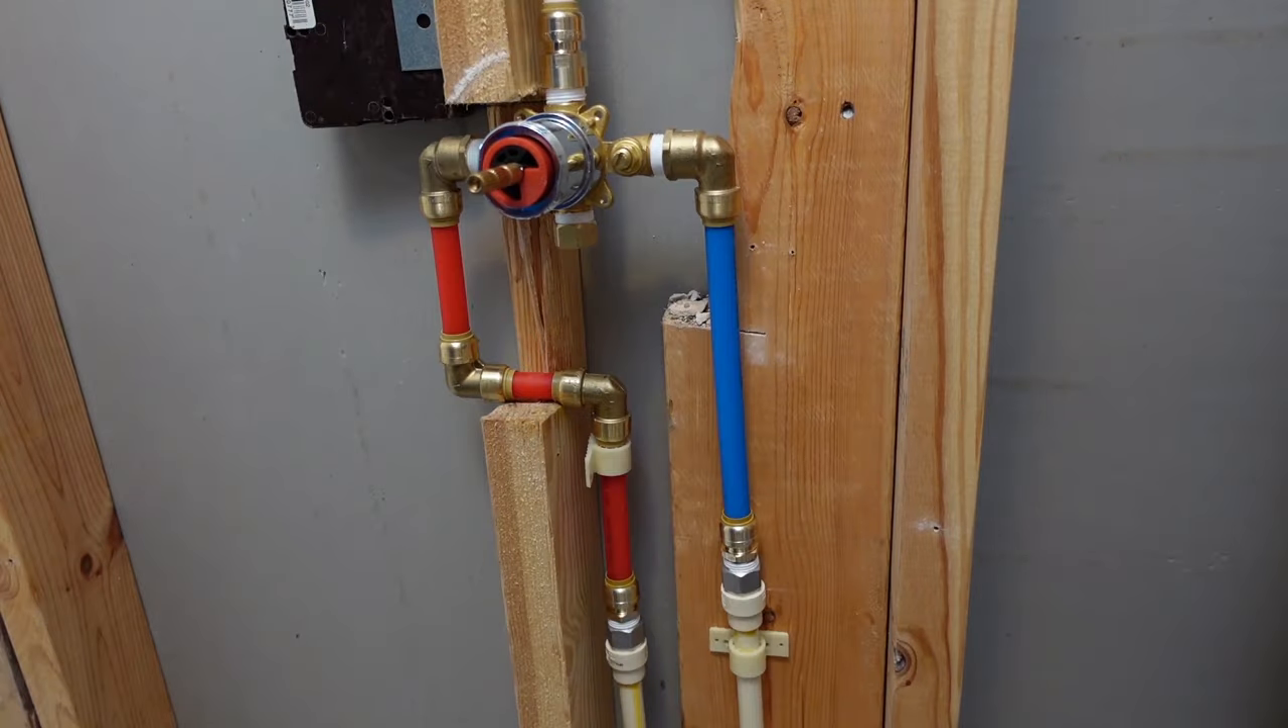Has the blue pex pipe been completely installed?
Yes.